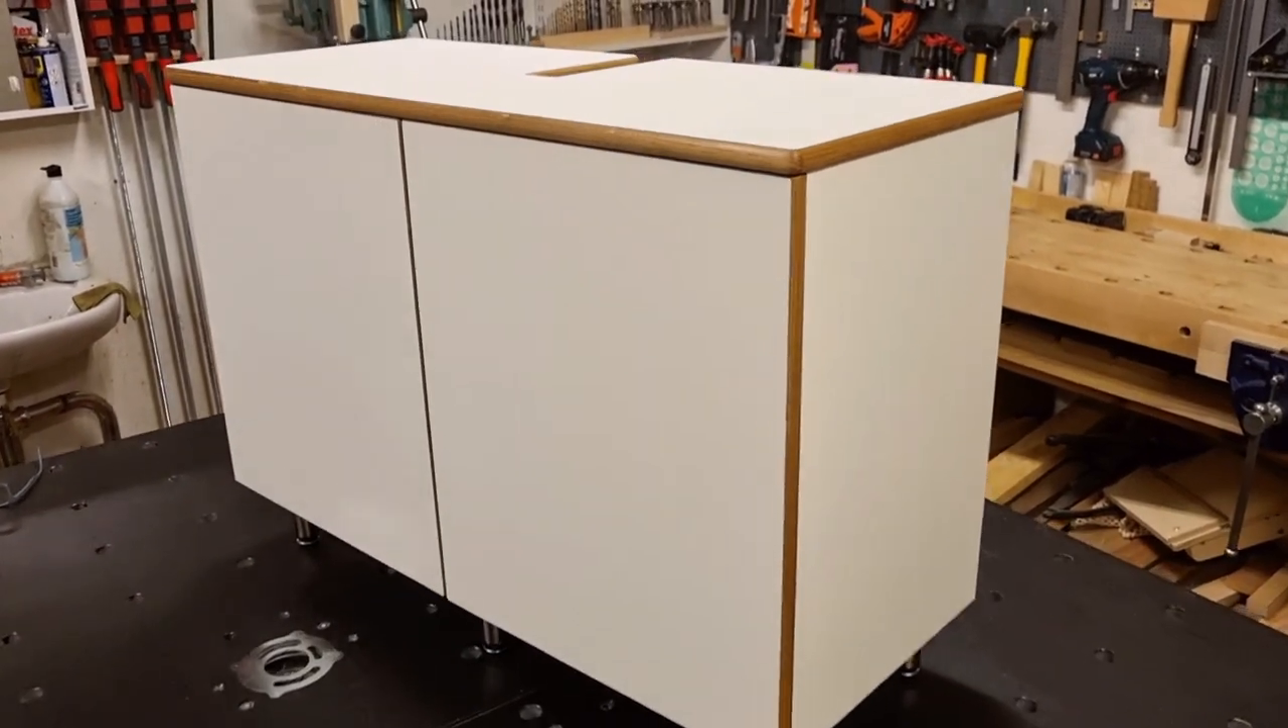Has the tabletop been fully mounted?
Yes.